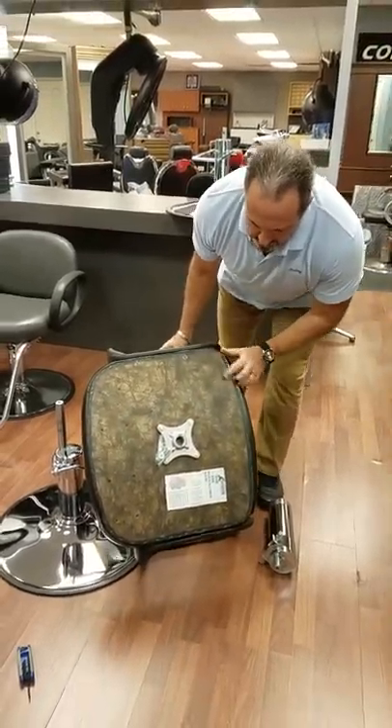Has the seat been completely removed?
Yes.